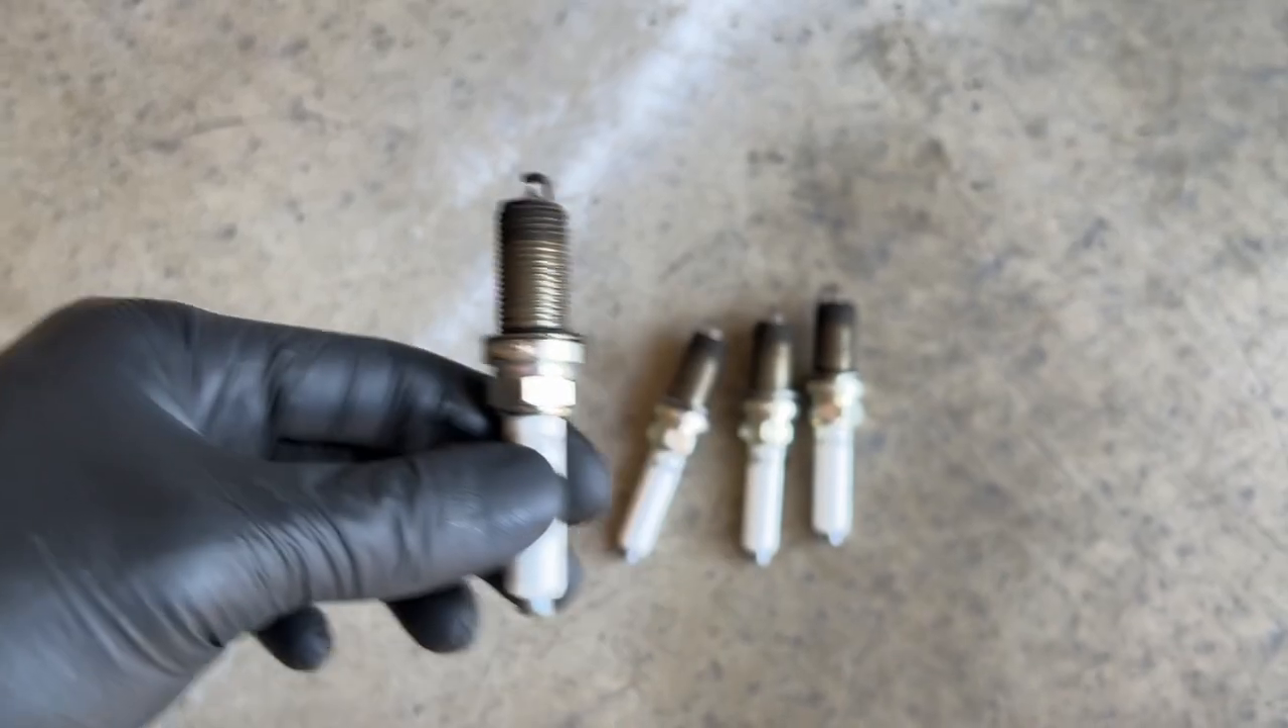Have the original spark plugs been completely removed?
Yes.